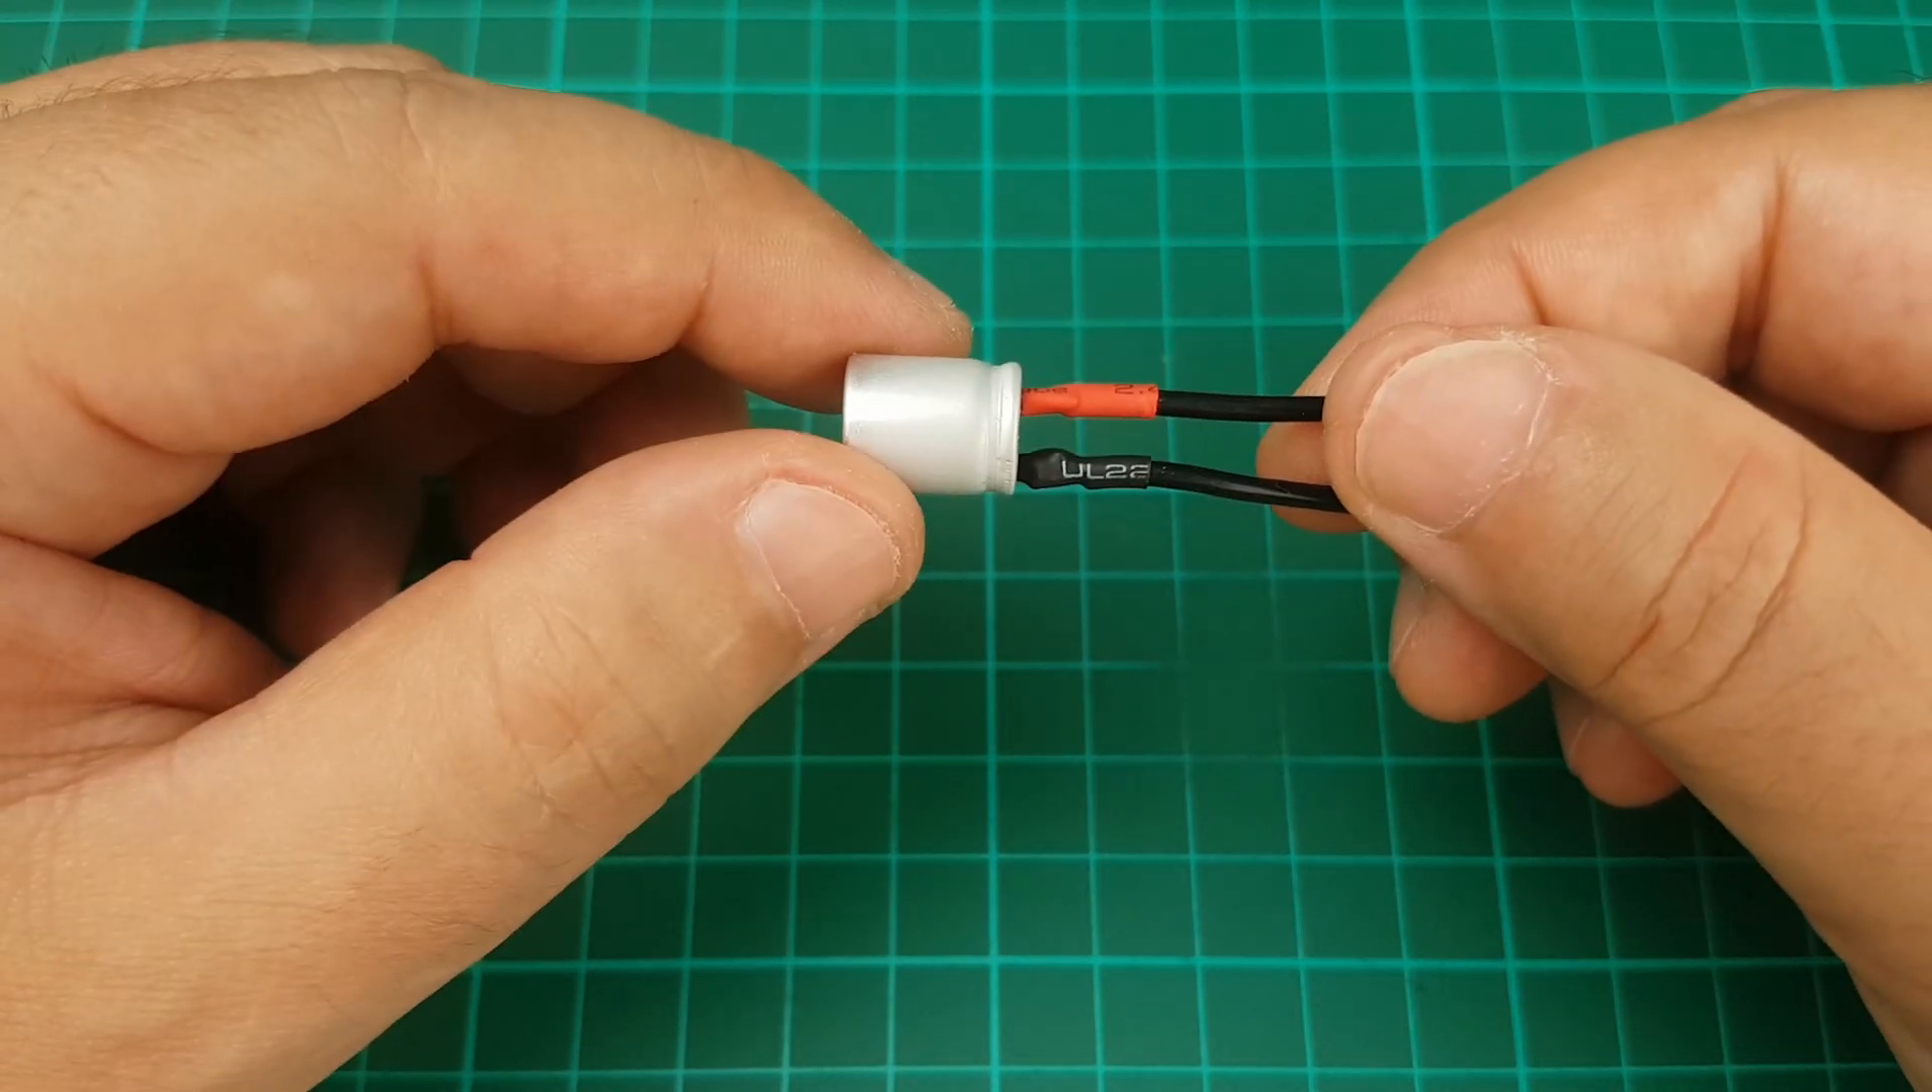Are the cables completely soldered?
Yes.